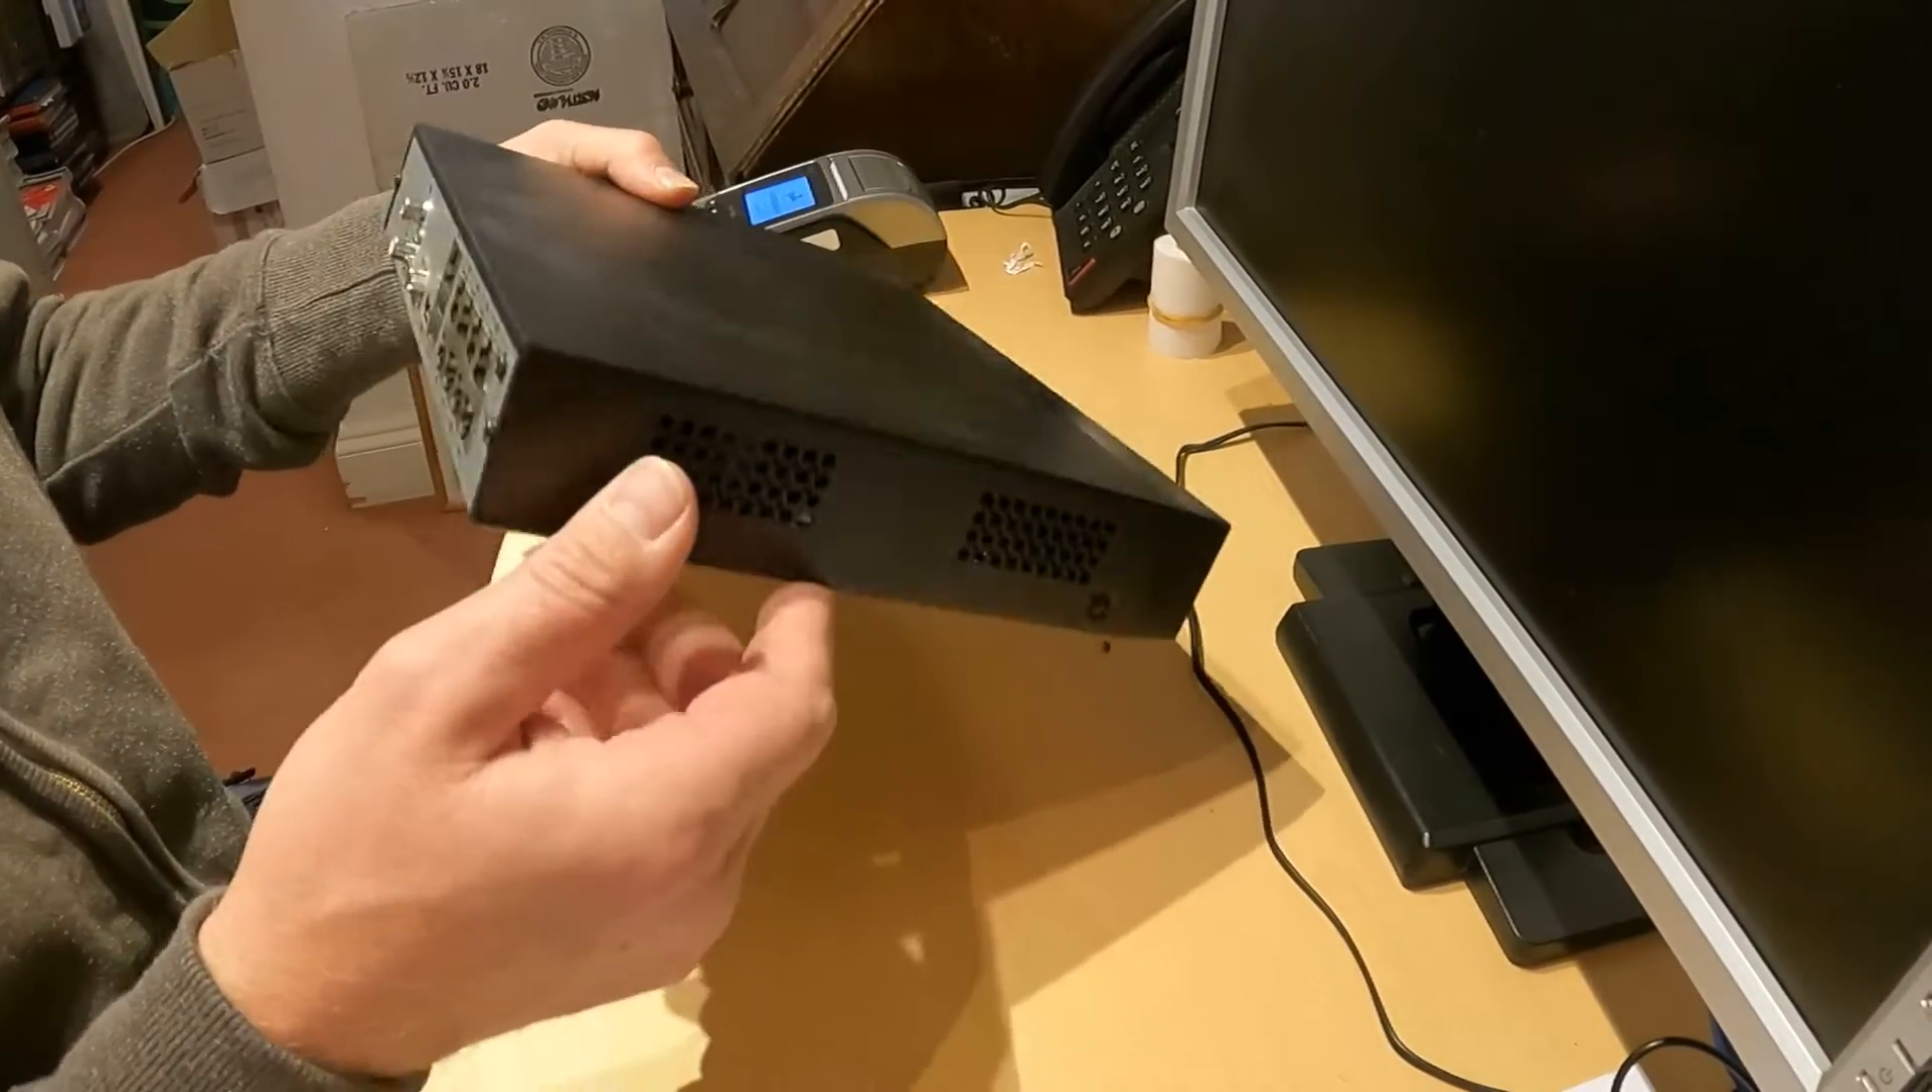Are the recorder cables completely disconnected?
Yes.